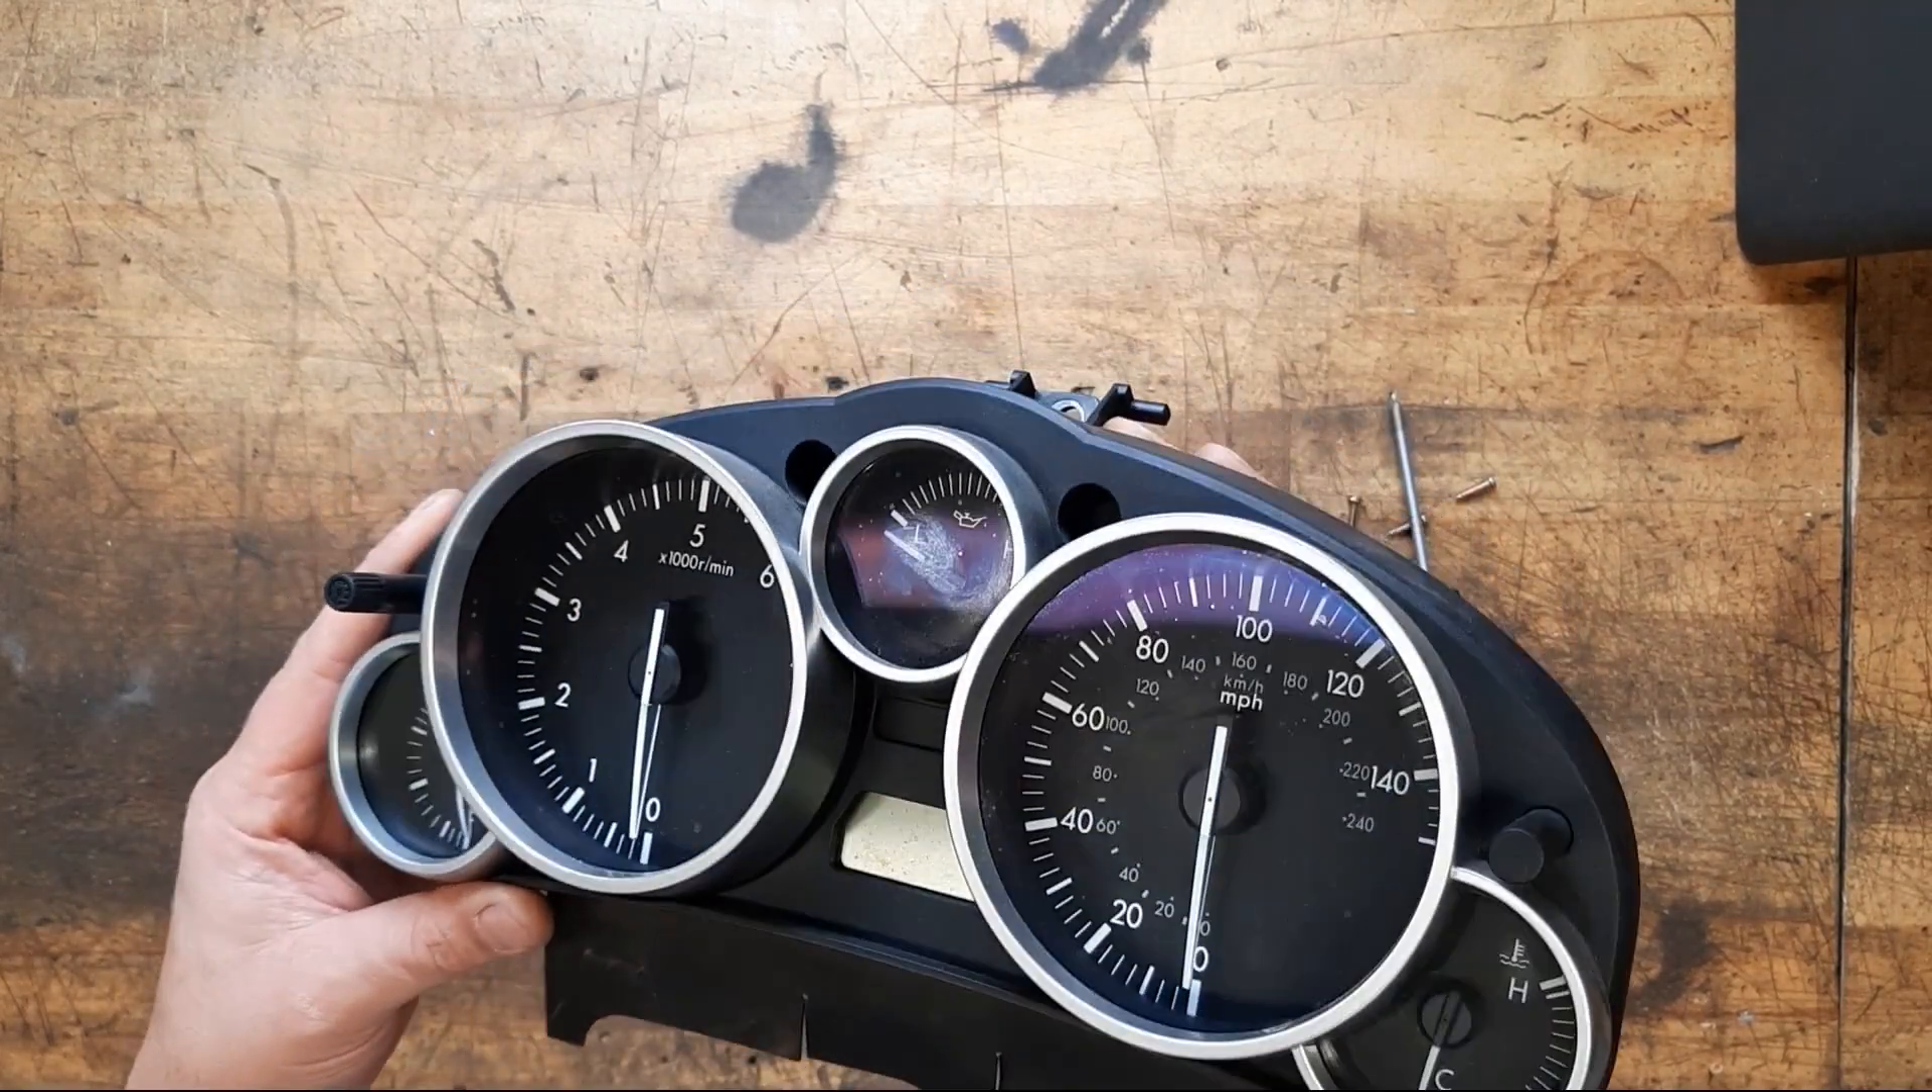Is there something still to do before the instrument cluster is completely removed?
No.